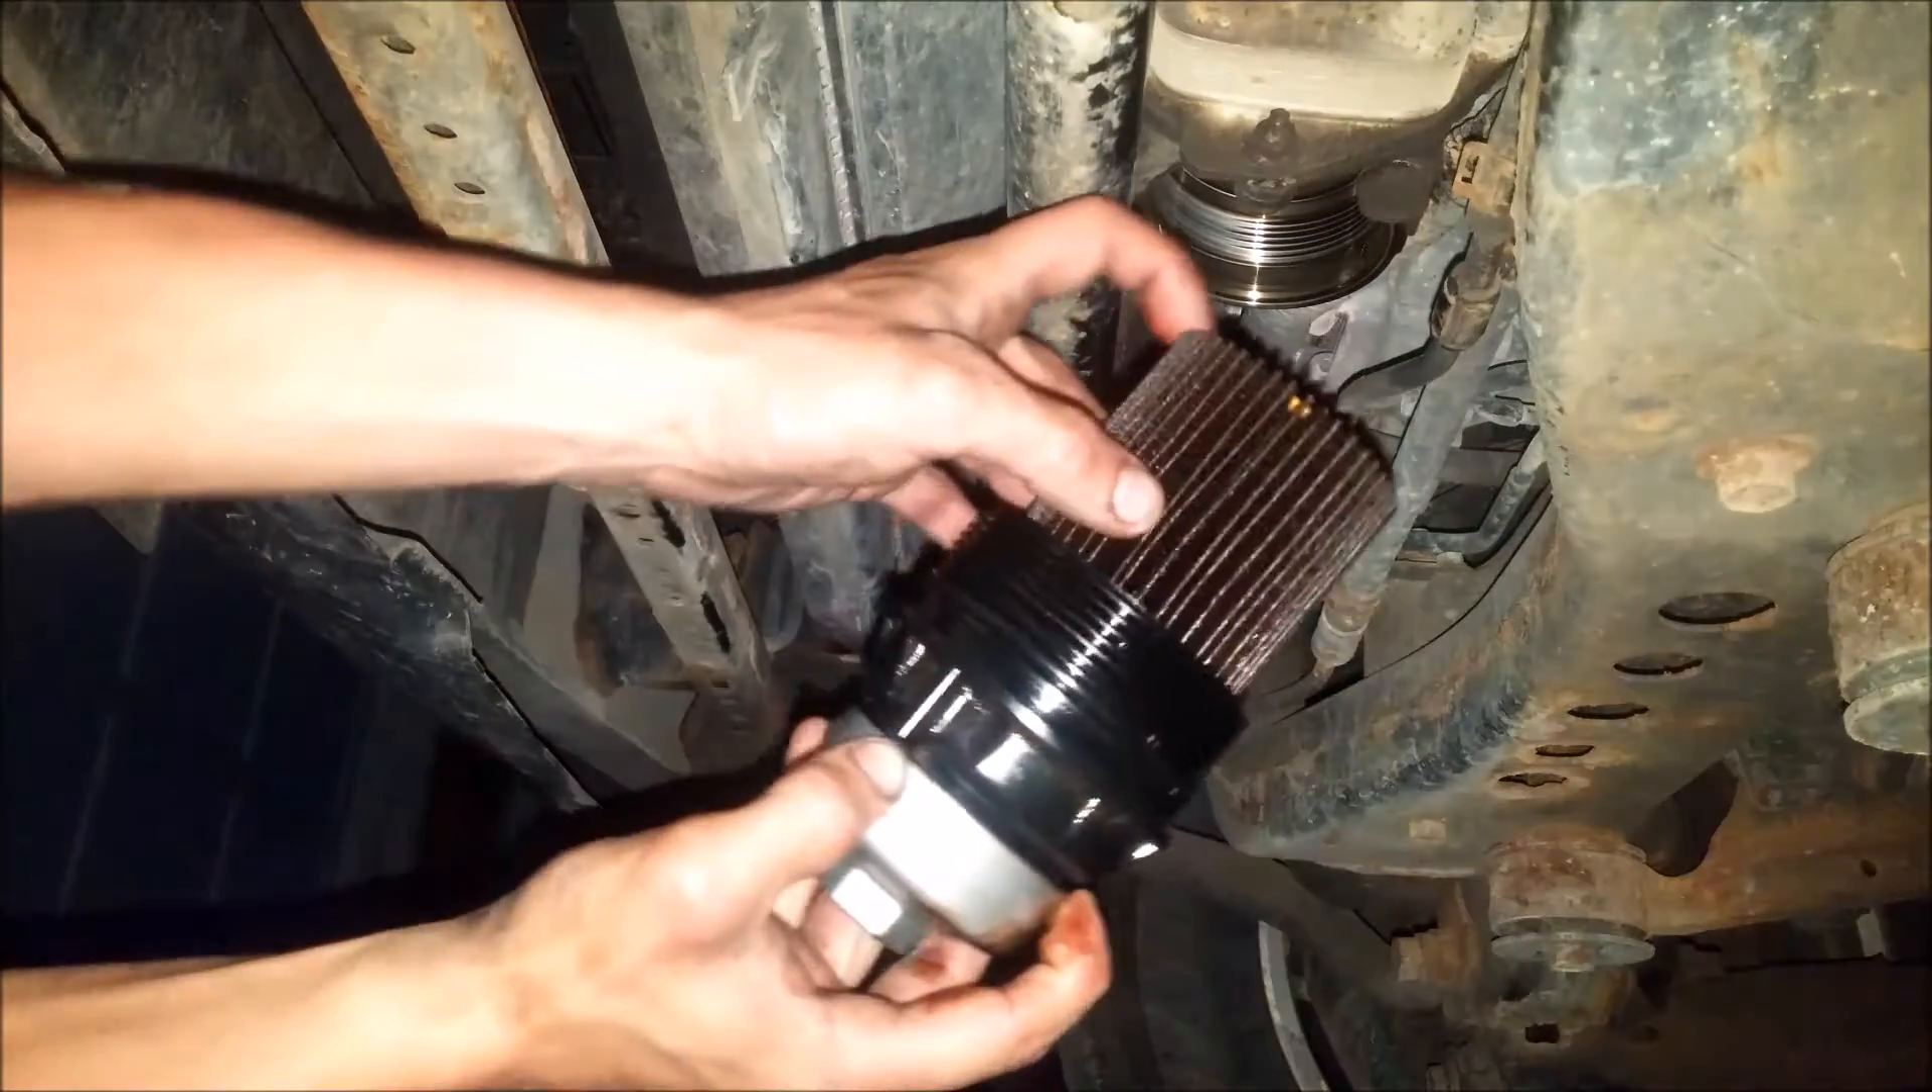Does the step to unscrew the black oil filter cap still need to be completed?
No.